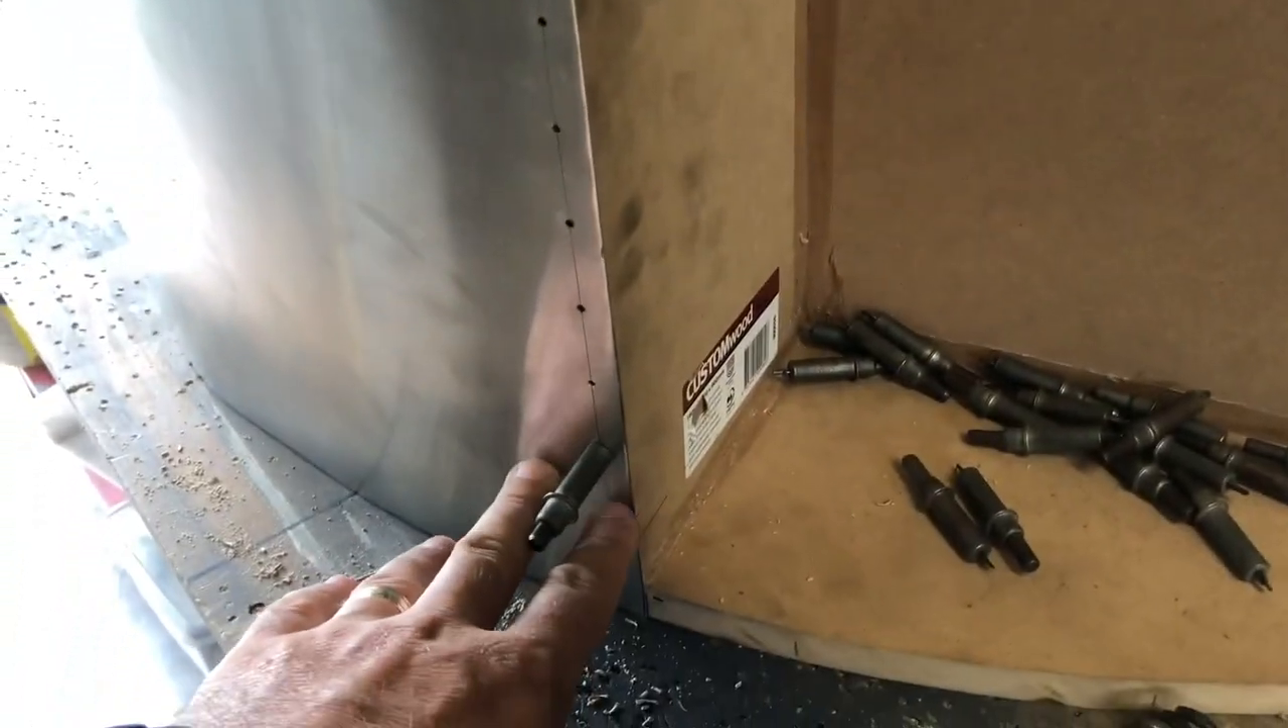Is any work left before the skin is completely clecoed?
Yes.